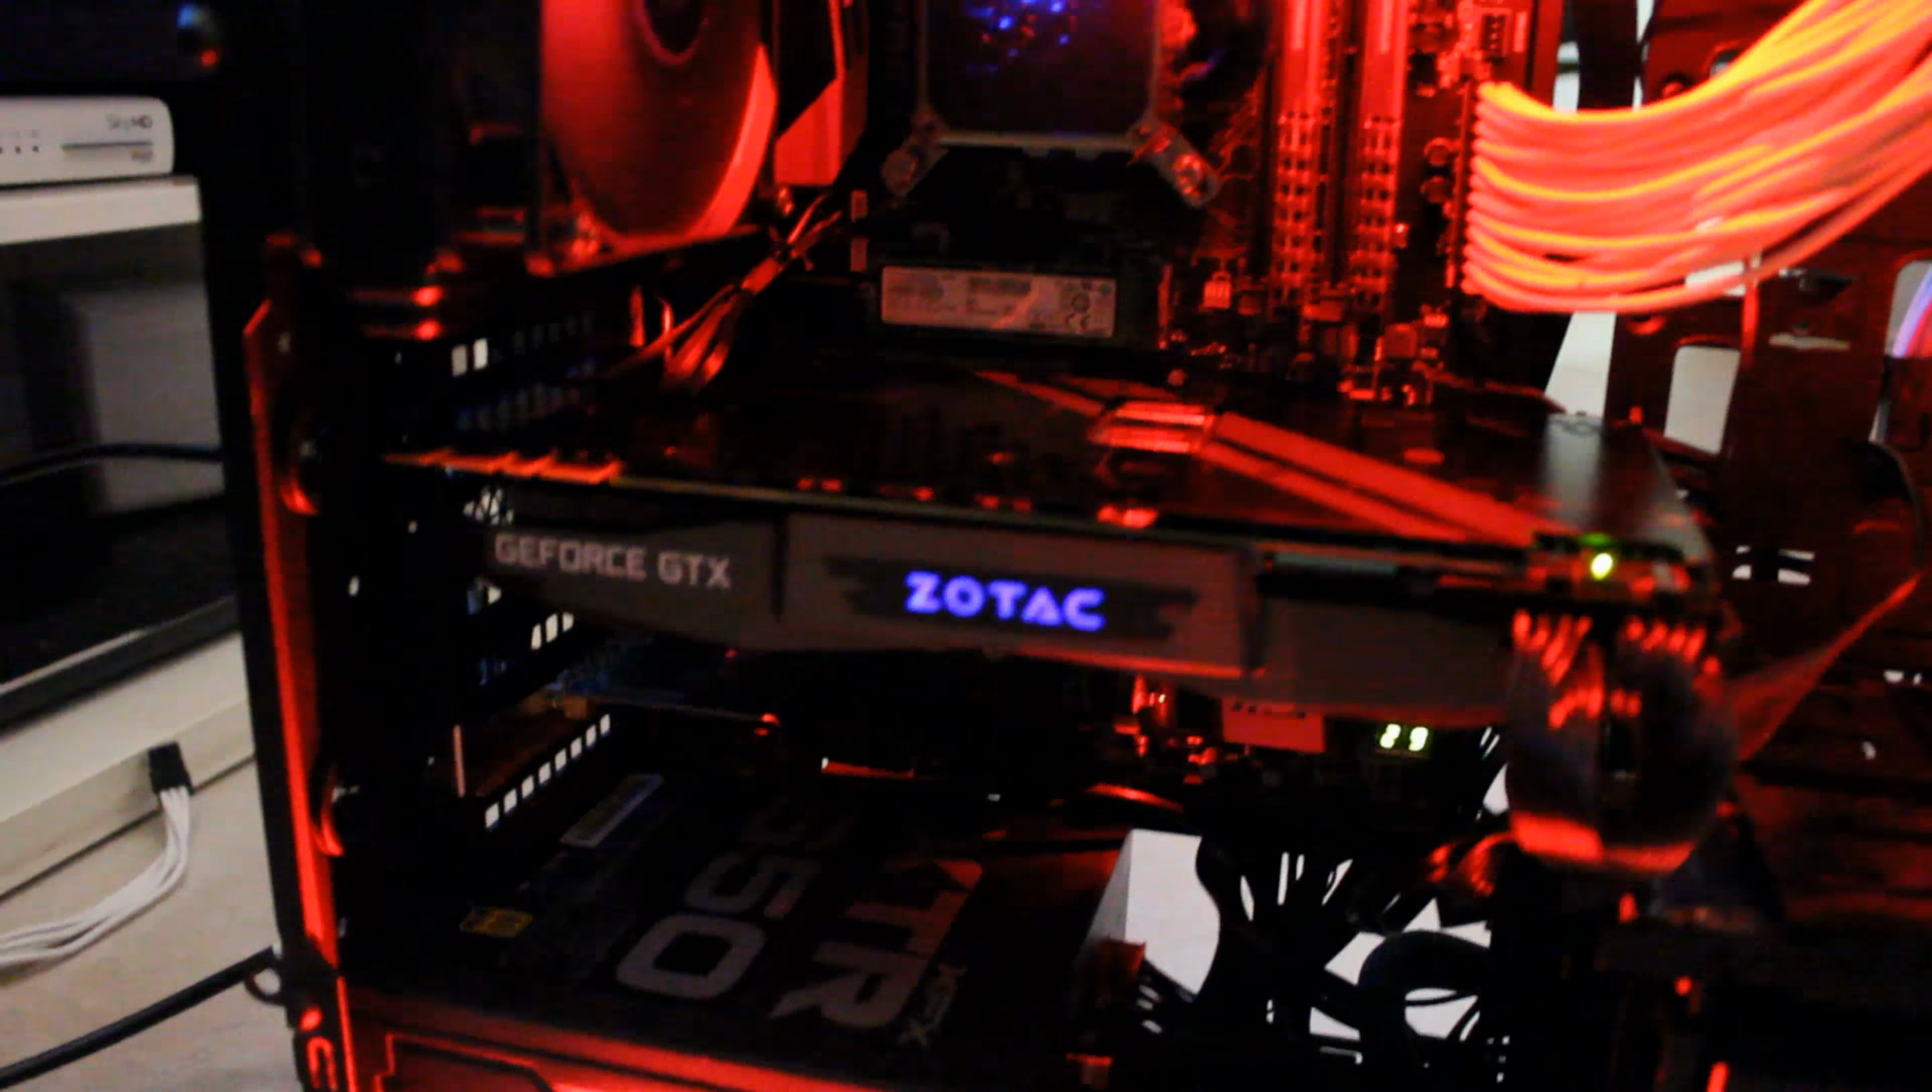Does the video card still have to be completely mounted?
No.